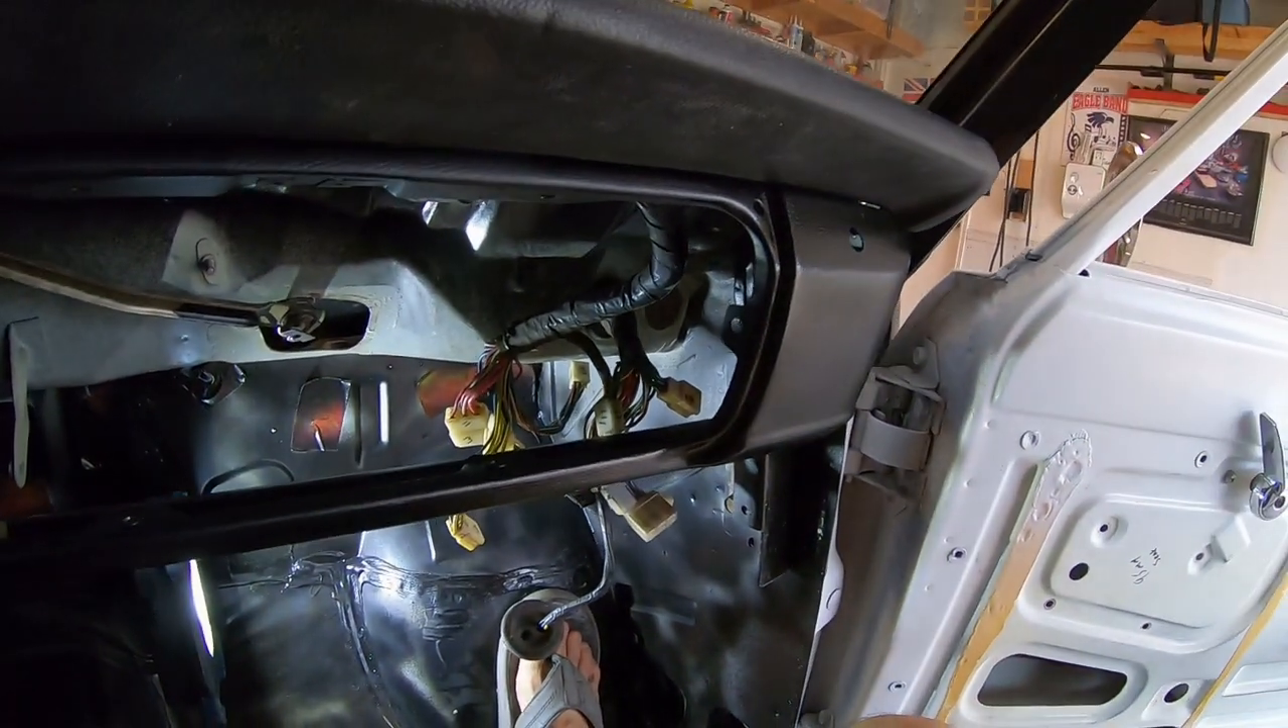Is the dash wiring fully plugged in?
No.